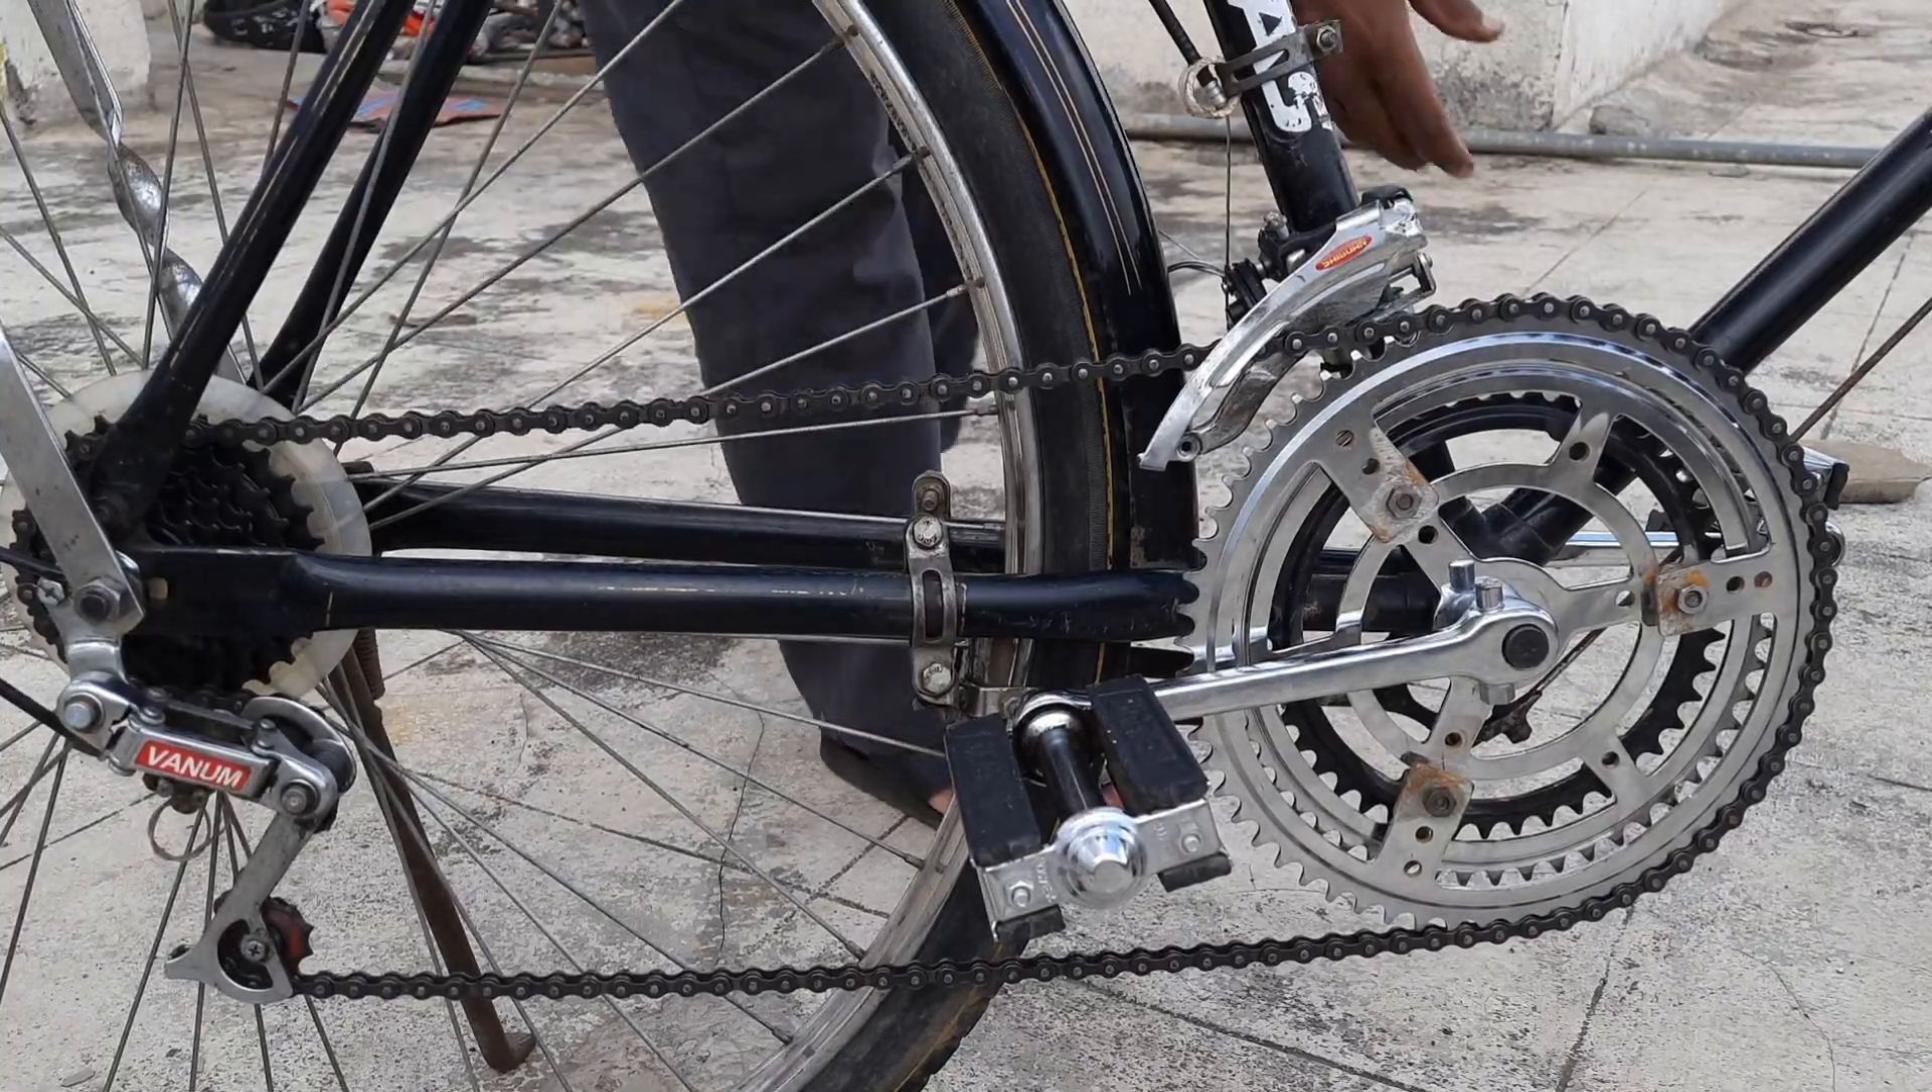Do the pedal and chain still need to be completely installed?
No.